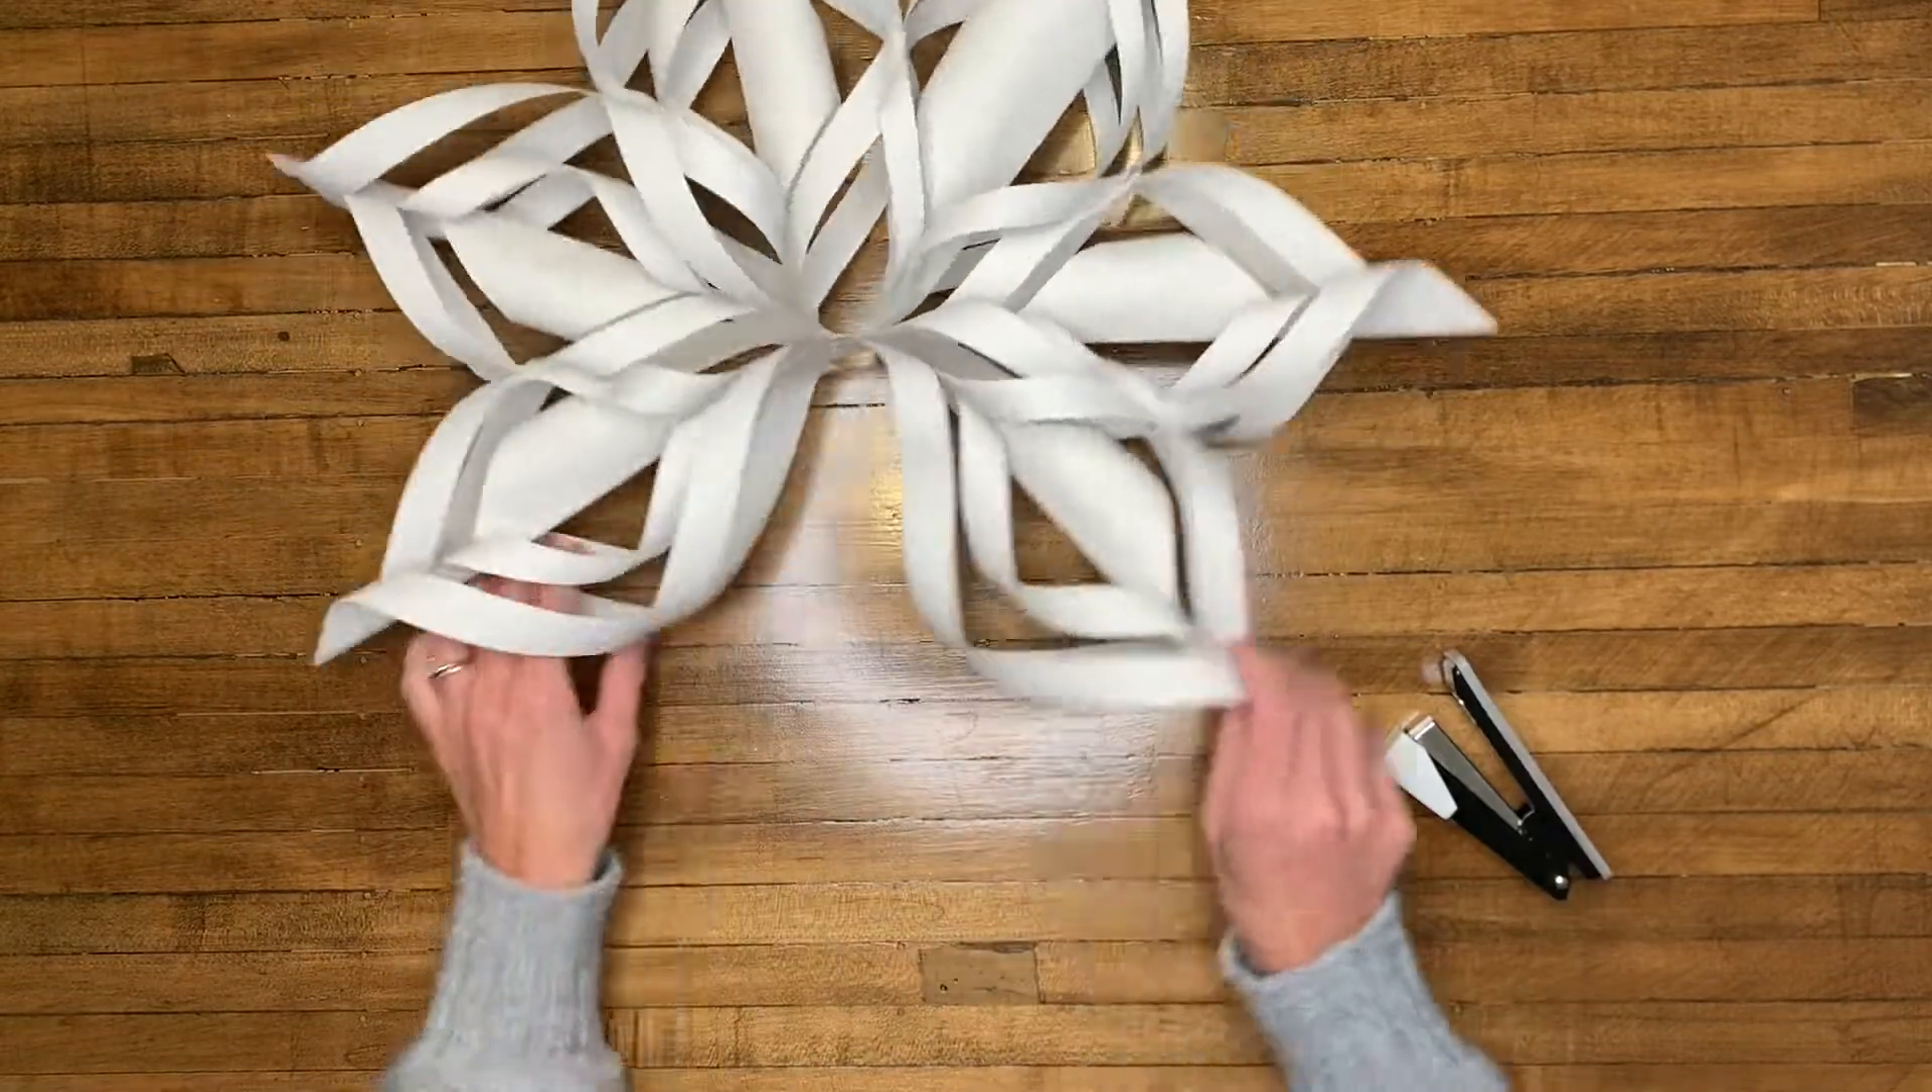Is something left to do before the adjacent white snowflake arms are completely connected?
Yes.